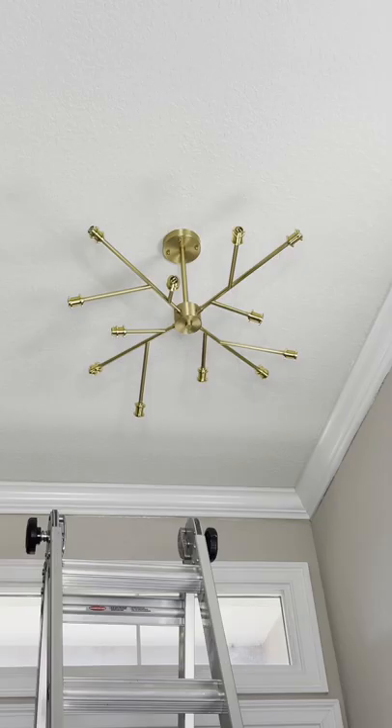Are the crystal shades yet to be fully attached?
Yes.